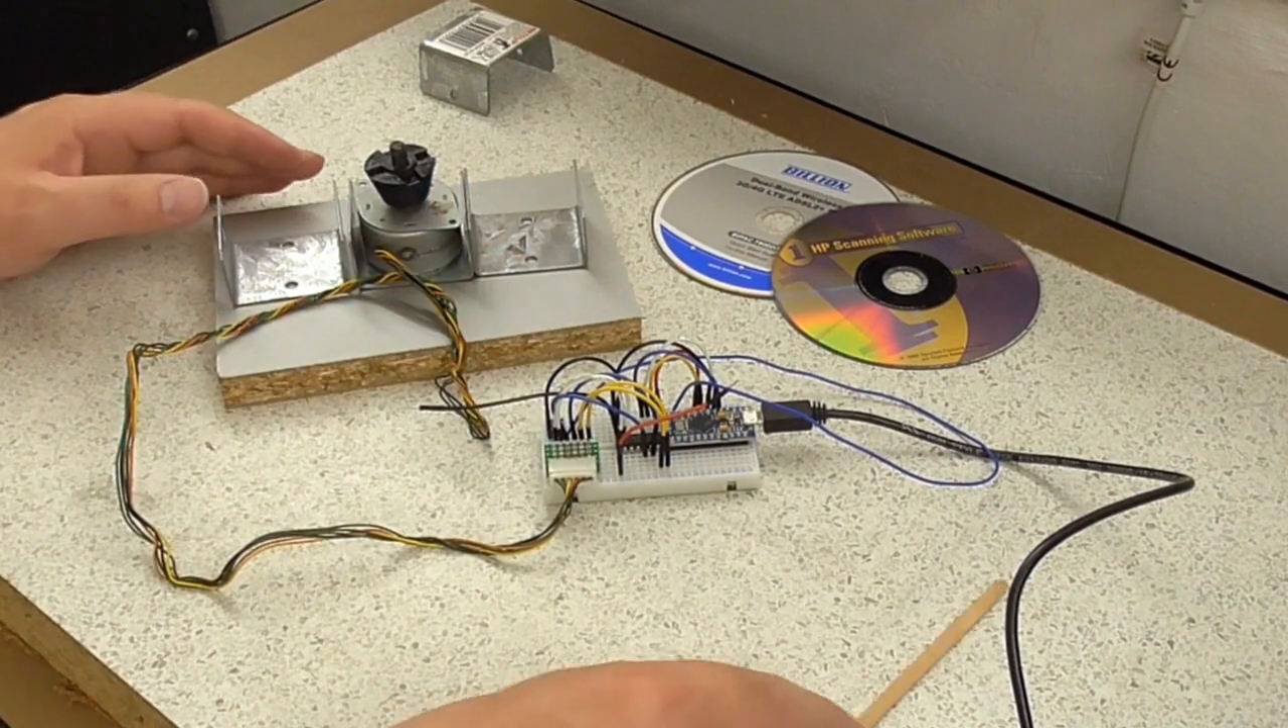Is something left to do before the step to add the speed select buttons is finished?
Yes.